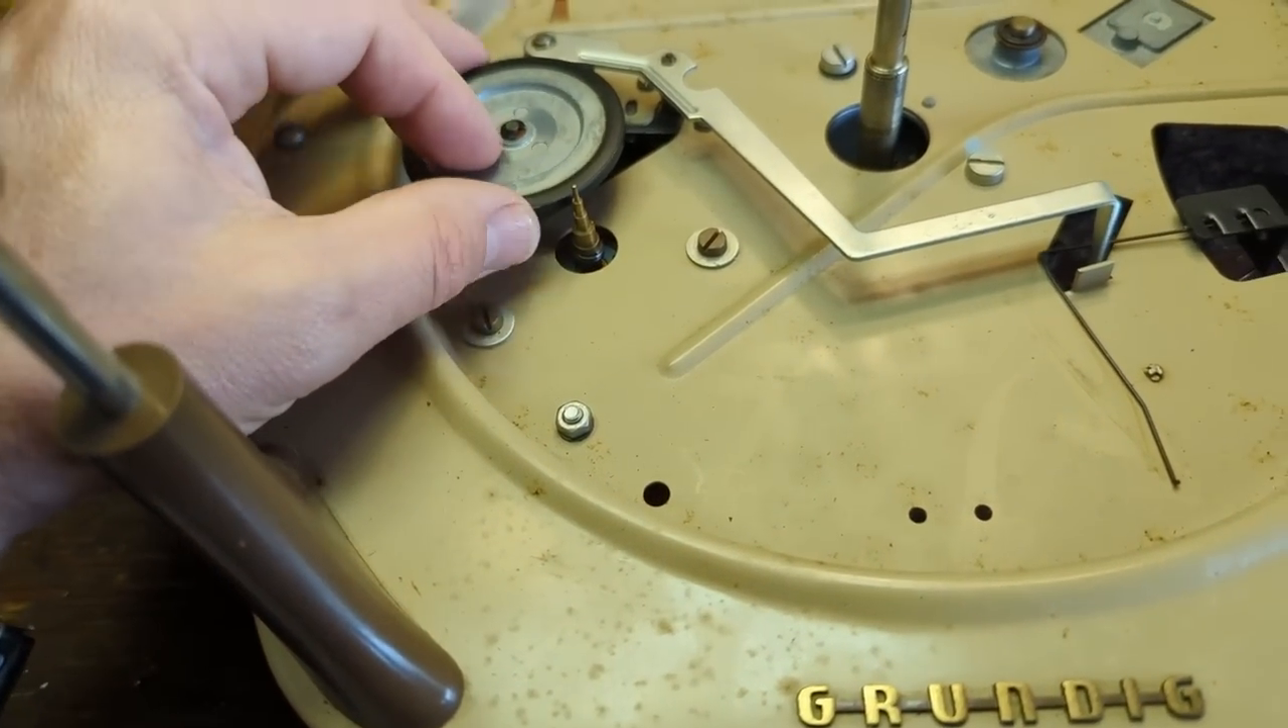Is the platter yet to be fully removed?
No.